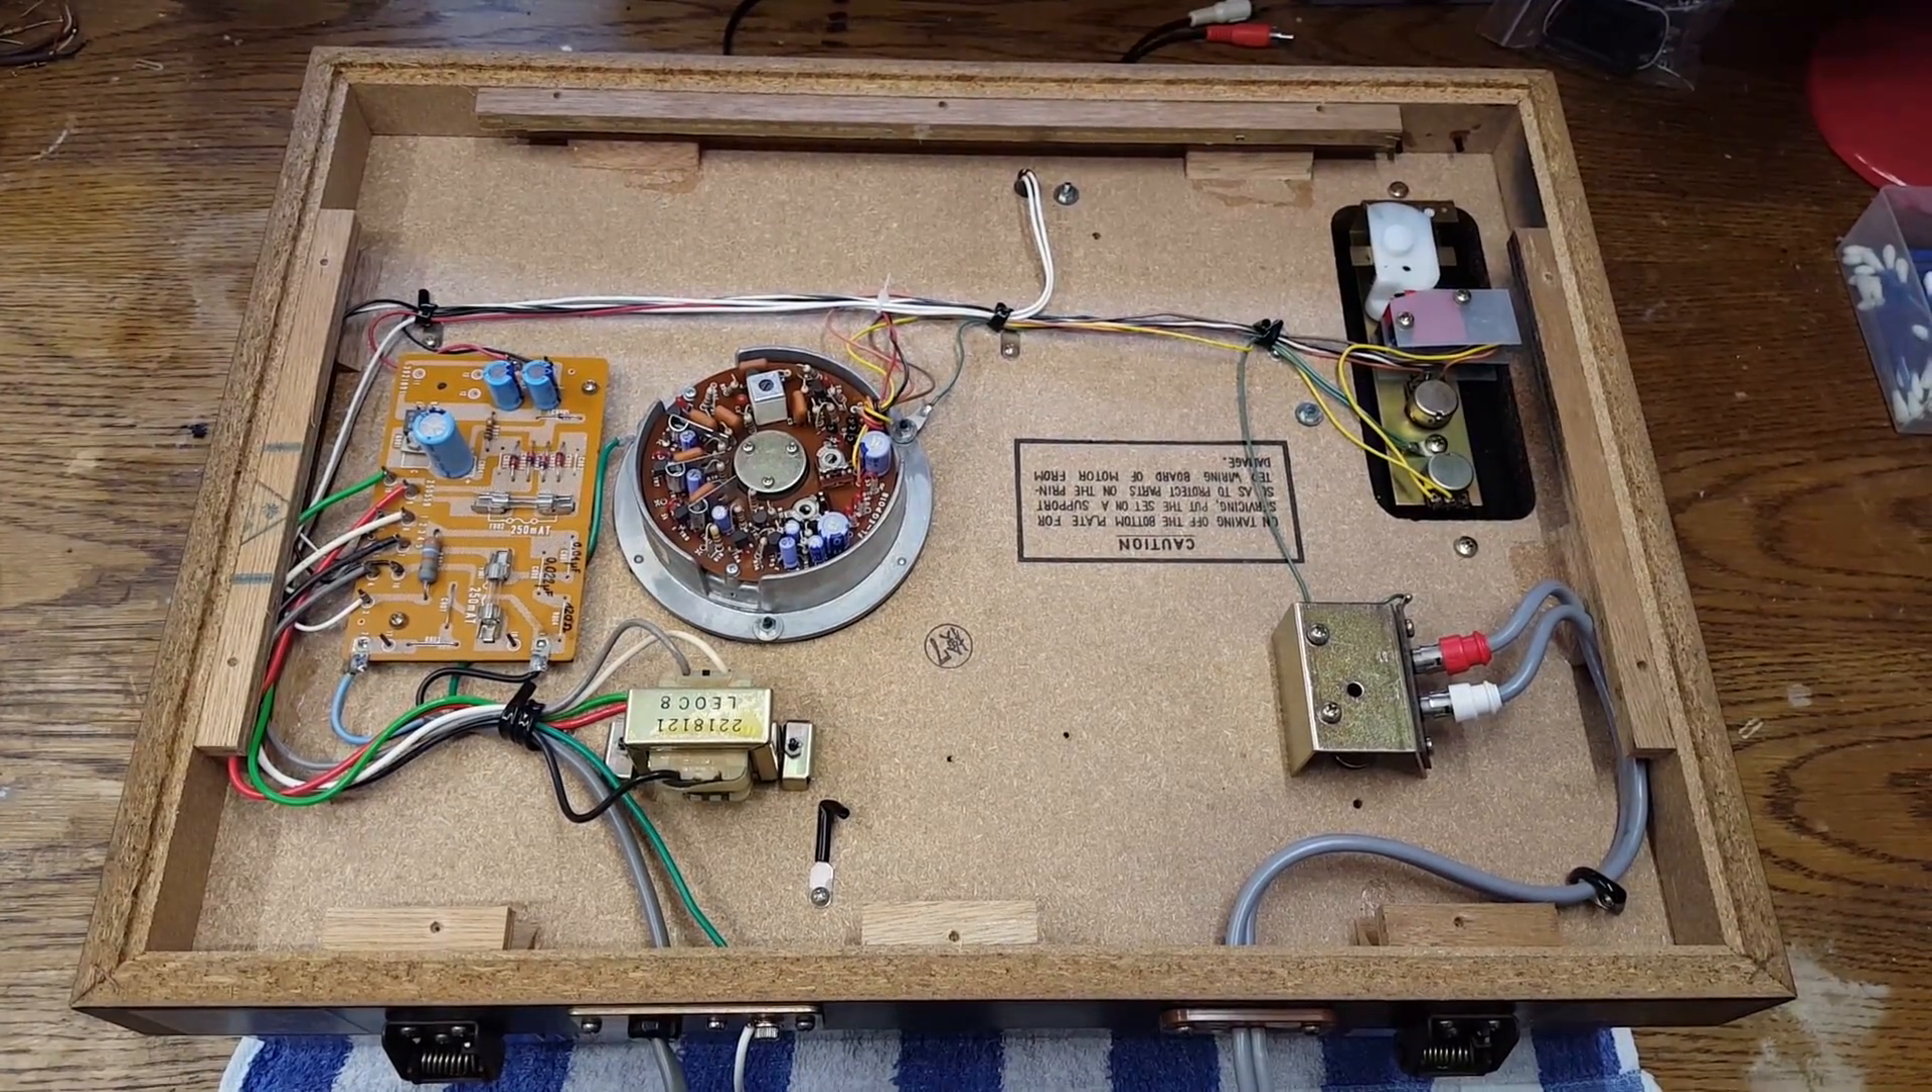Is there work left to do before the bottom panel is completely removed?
No.